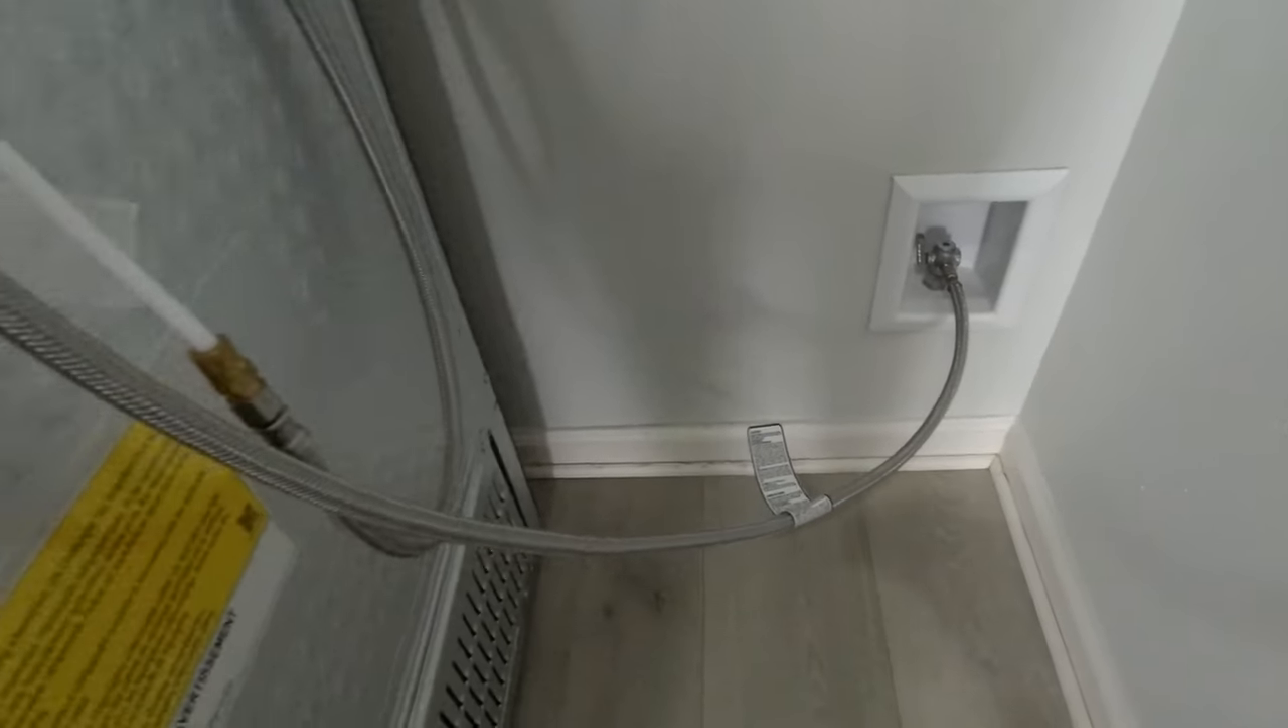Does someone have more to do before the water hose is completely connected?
No.